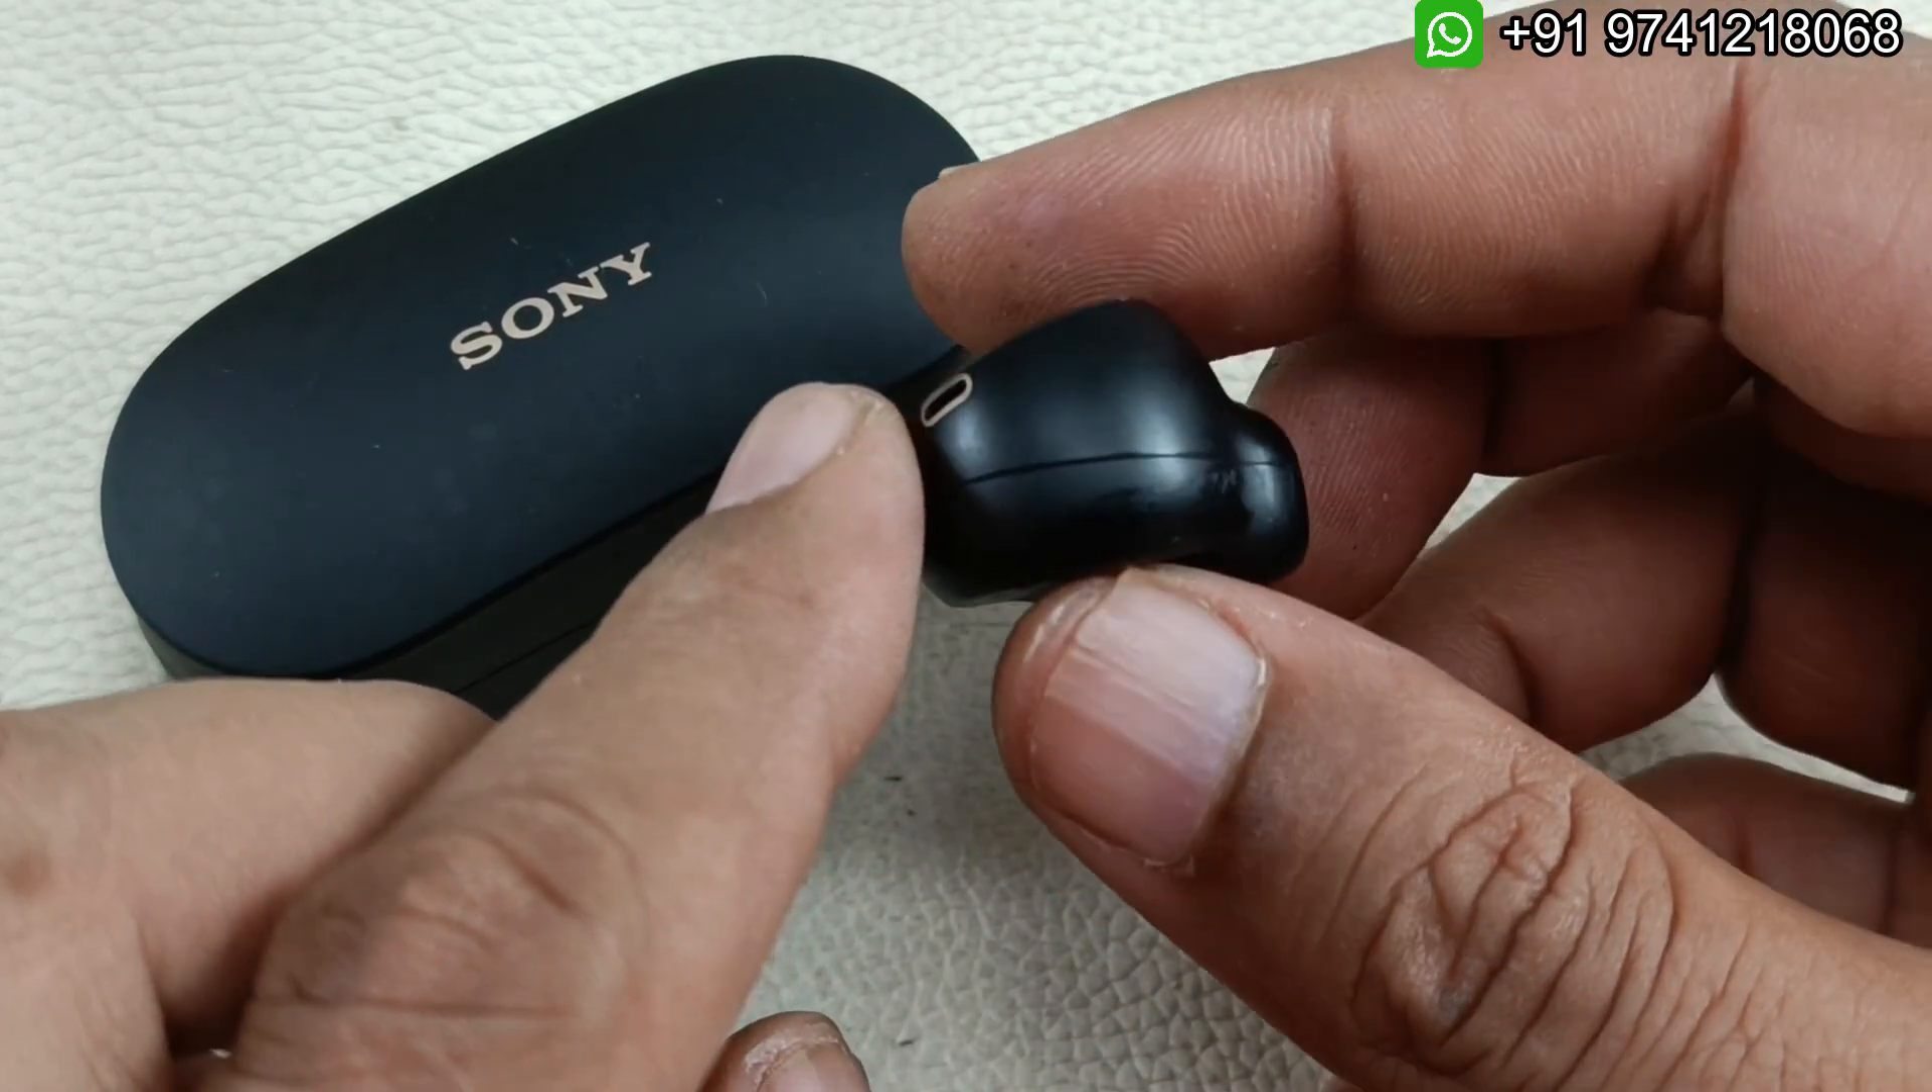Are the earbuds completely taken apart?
No.